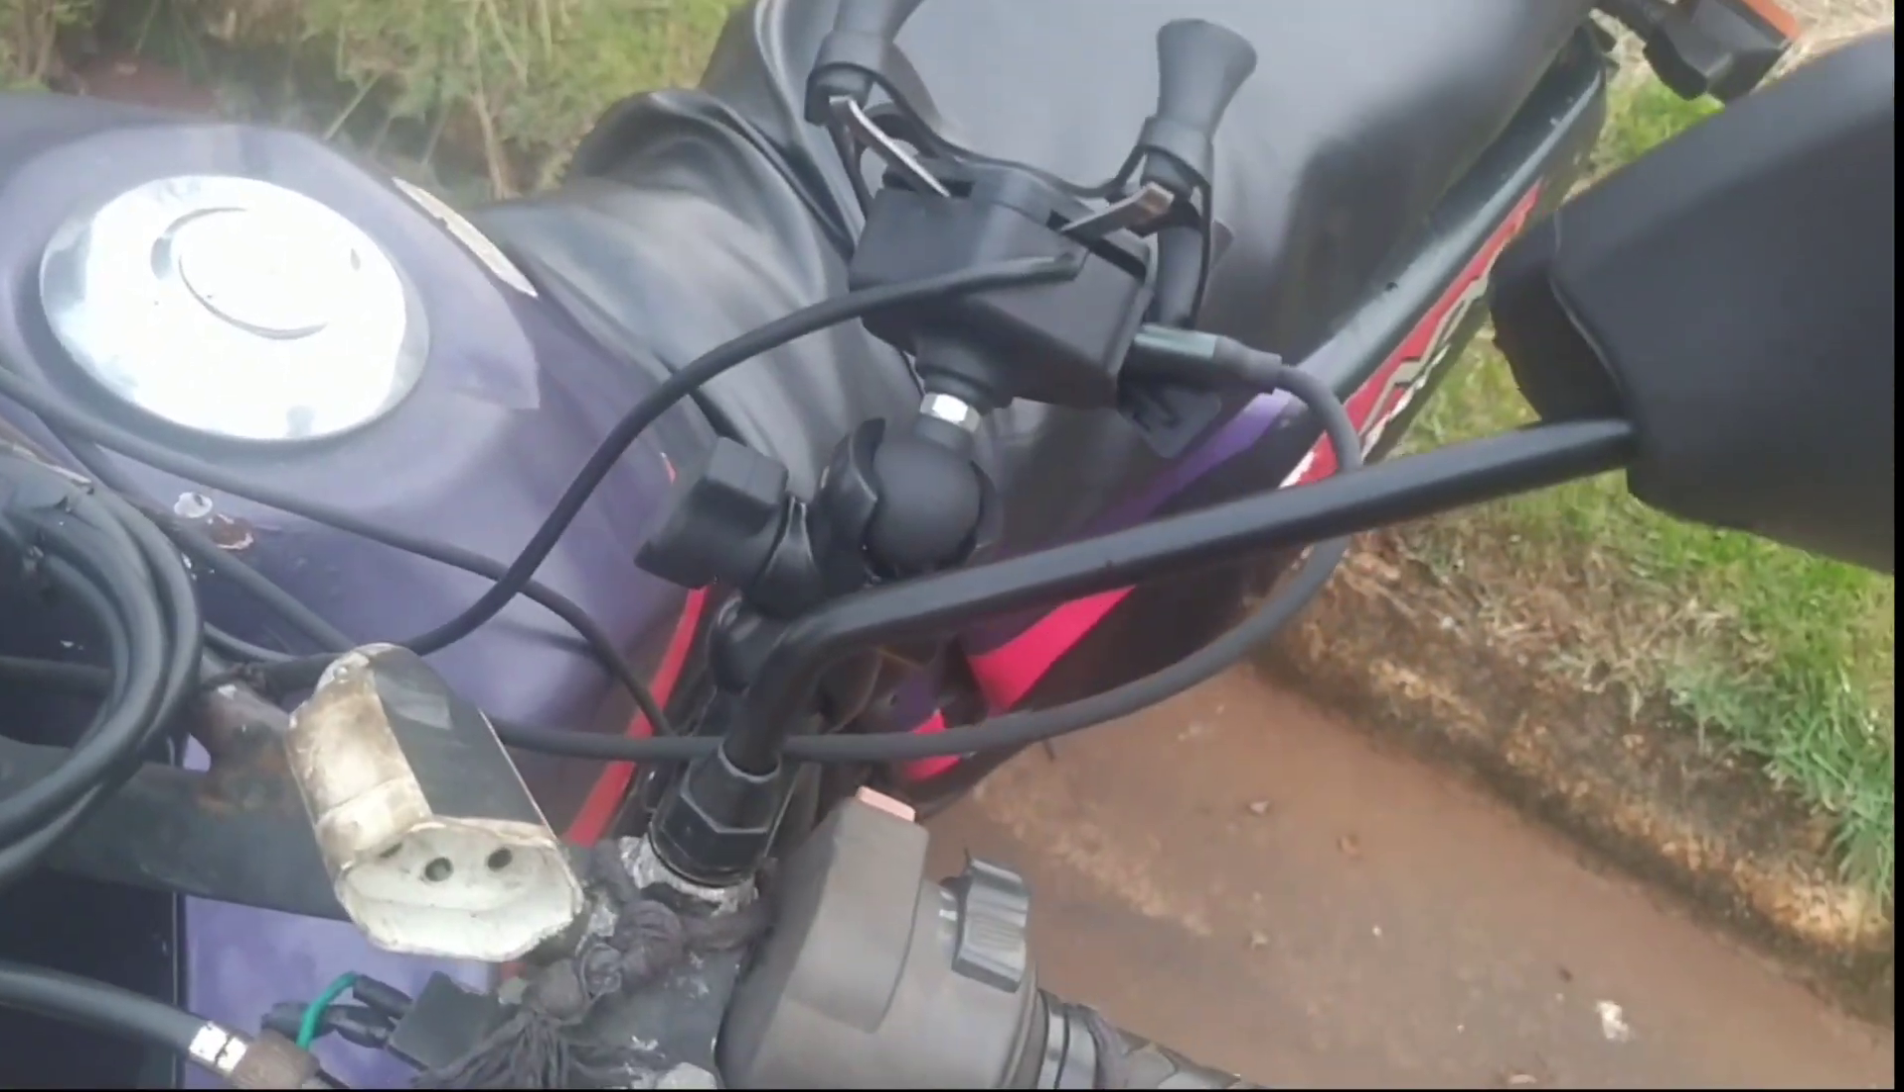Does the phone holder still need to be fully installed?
No.